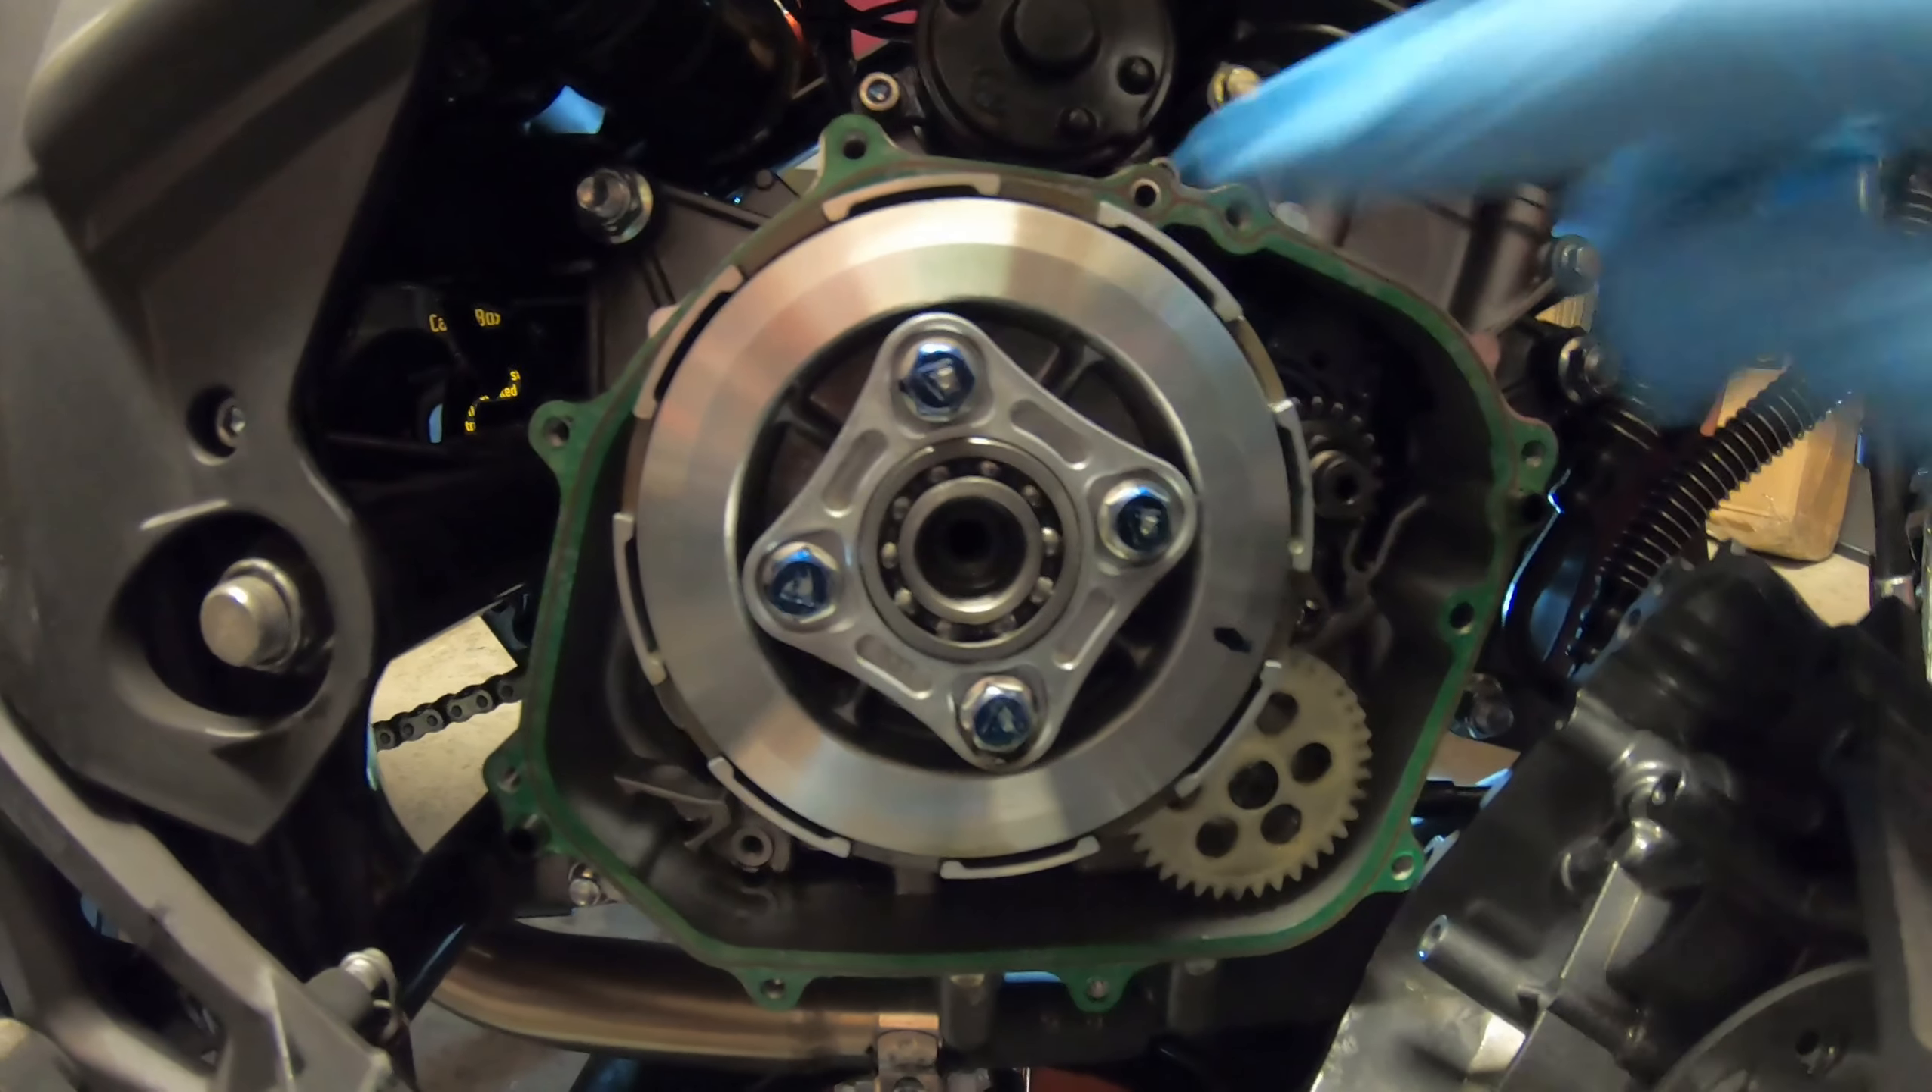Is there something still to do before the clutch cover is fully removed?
No.